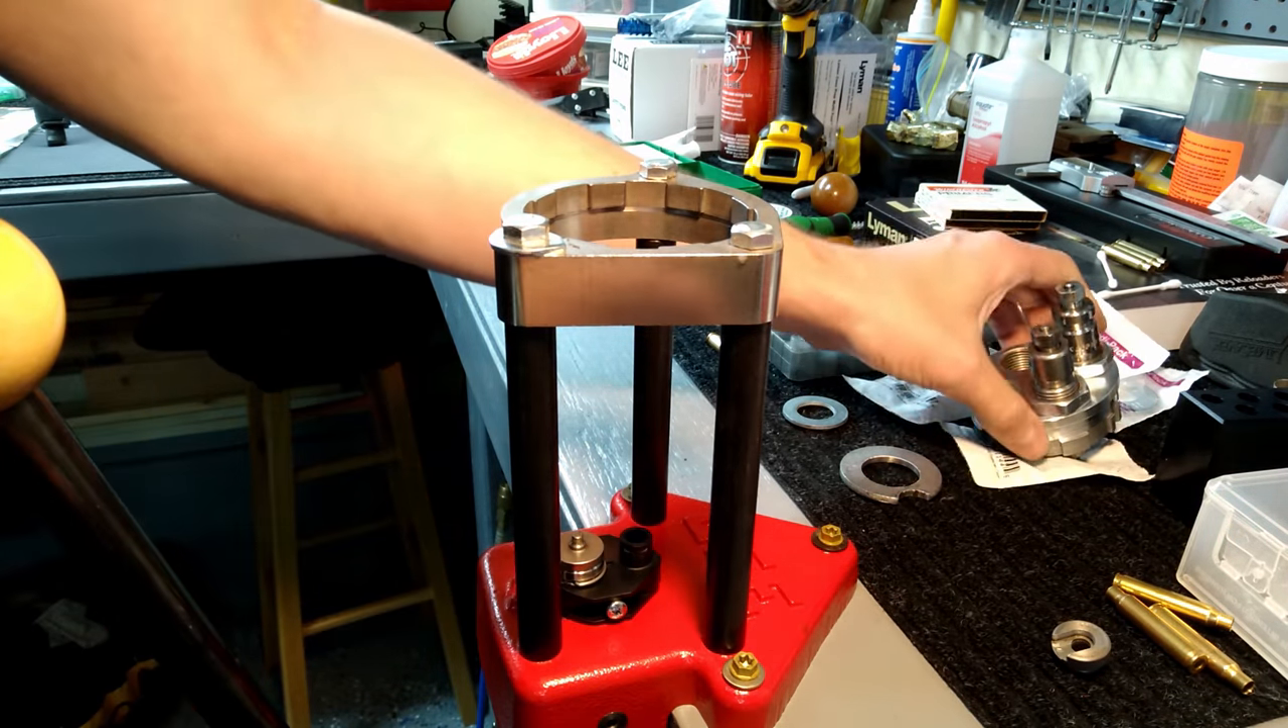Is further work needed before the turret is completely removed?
No.